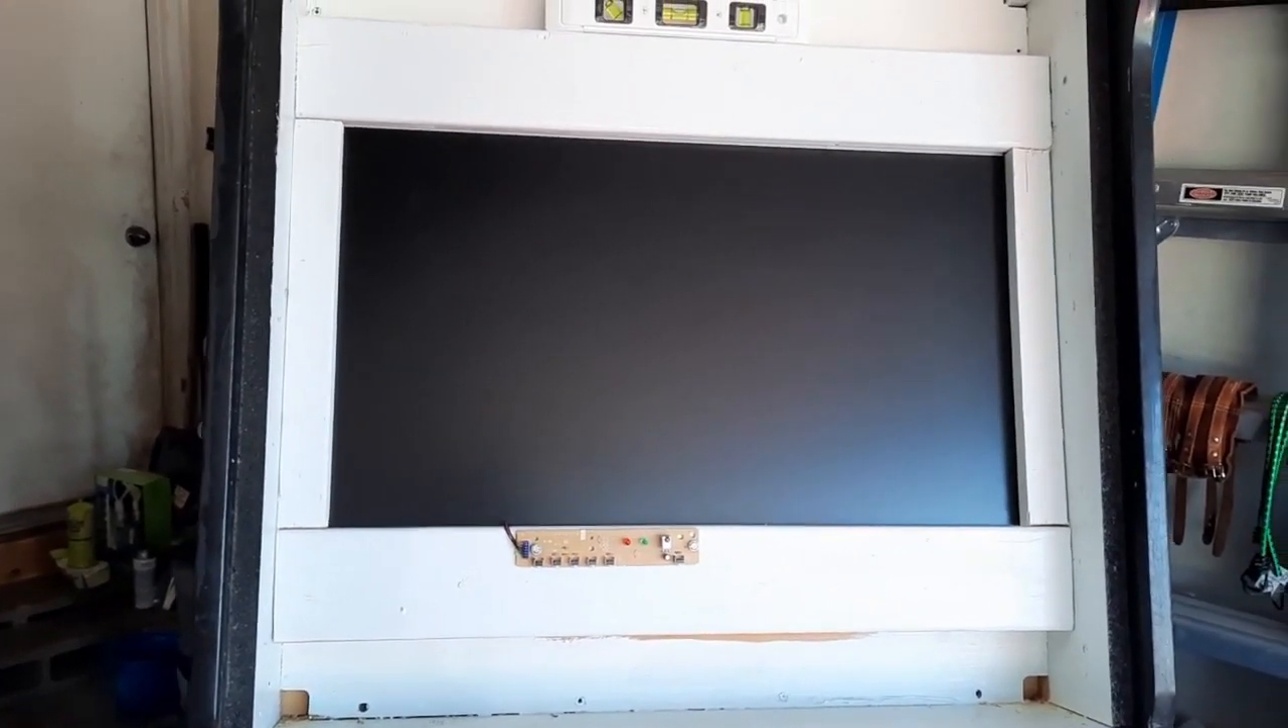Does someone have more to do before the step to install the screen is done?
No.